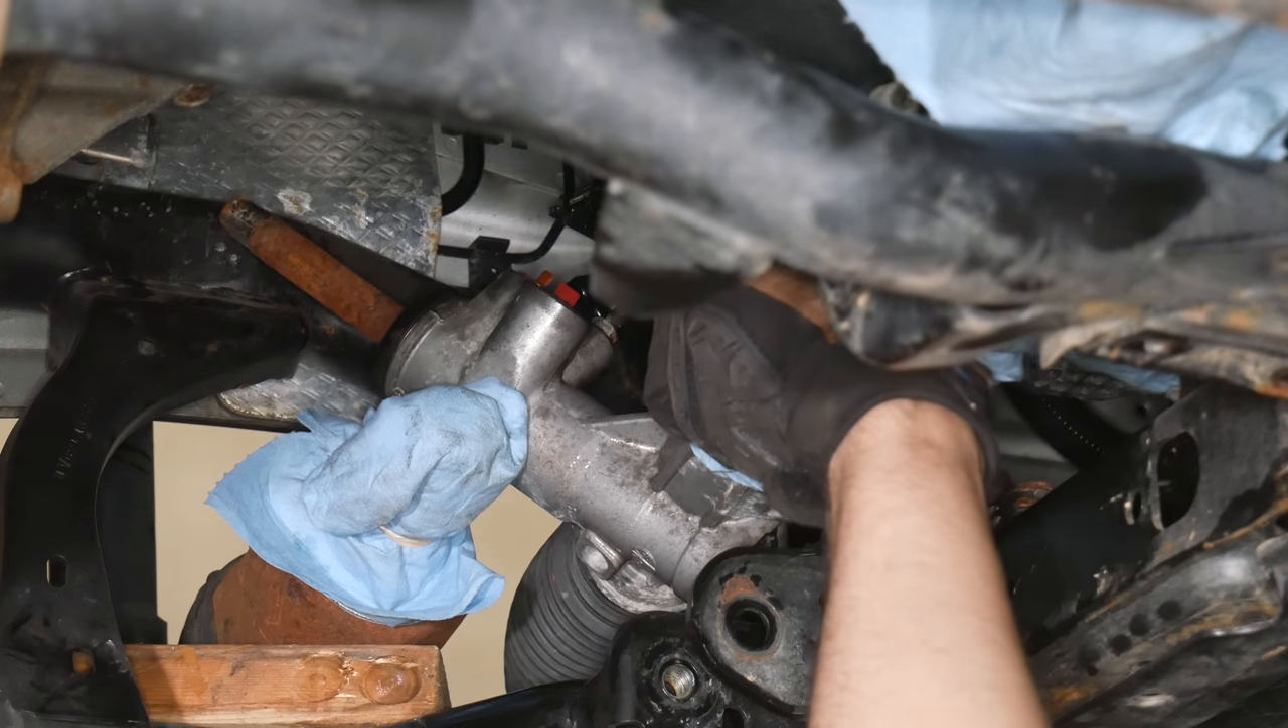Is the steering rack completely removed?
No.